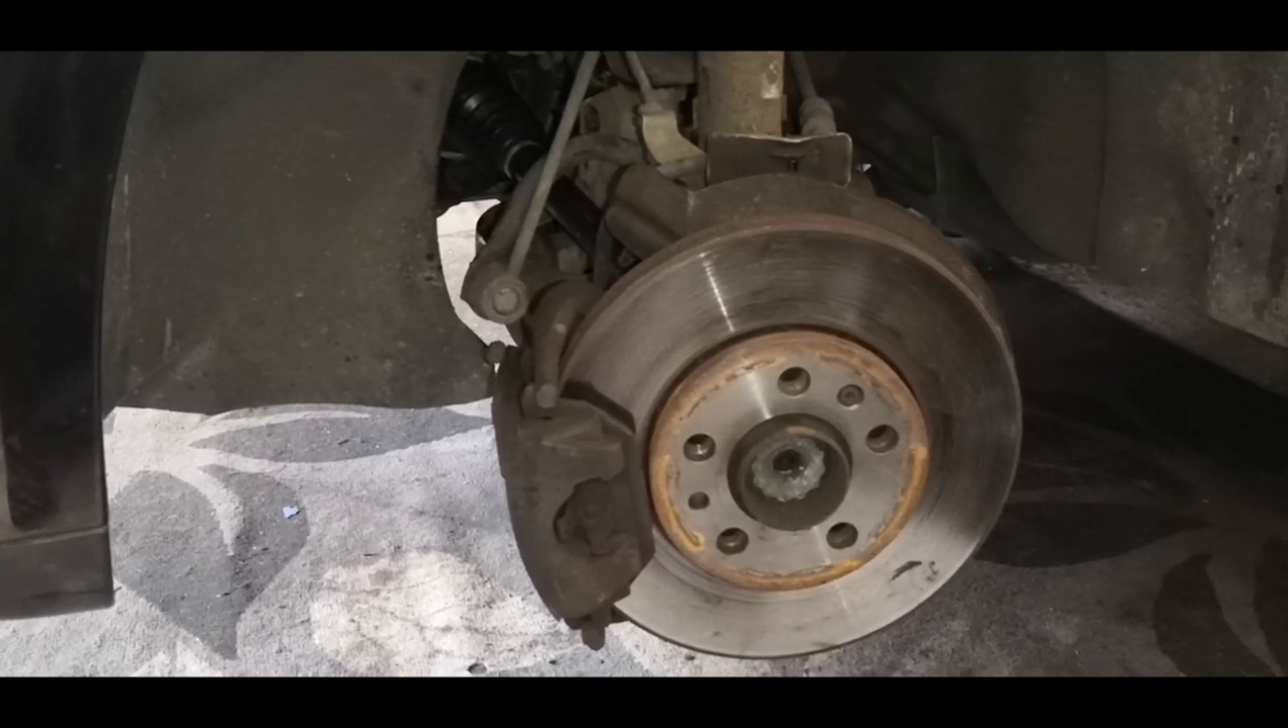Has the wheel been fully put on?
No.